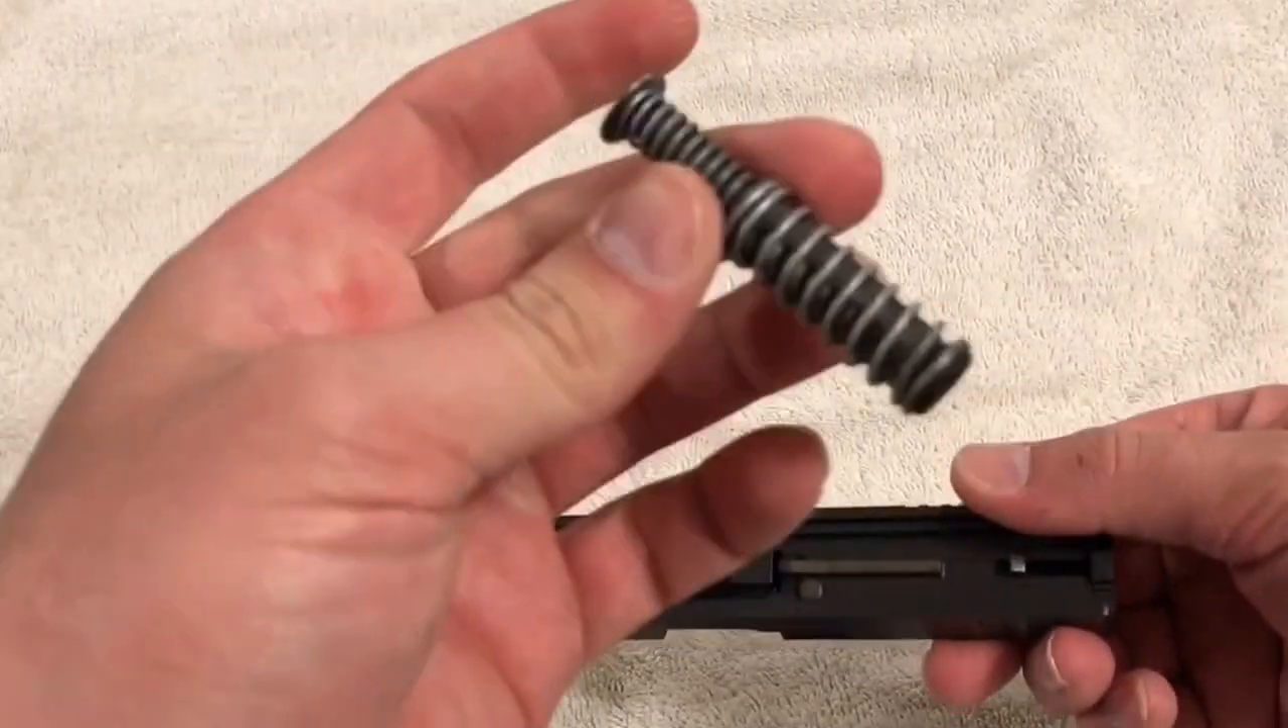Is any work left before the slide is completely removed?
No.